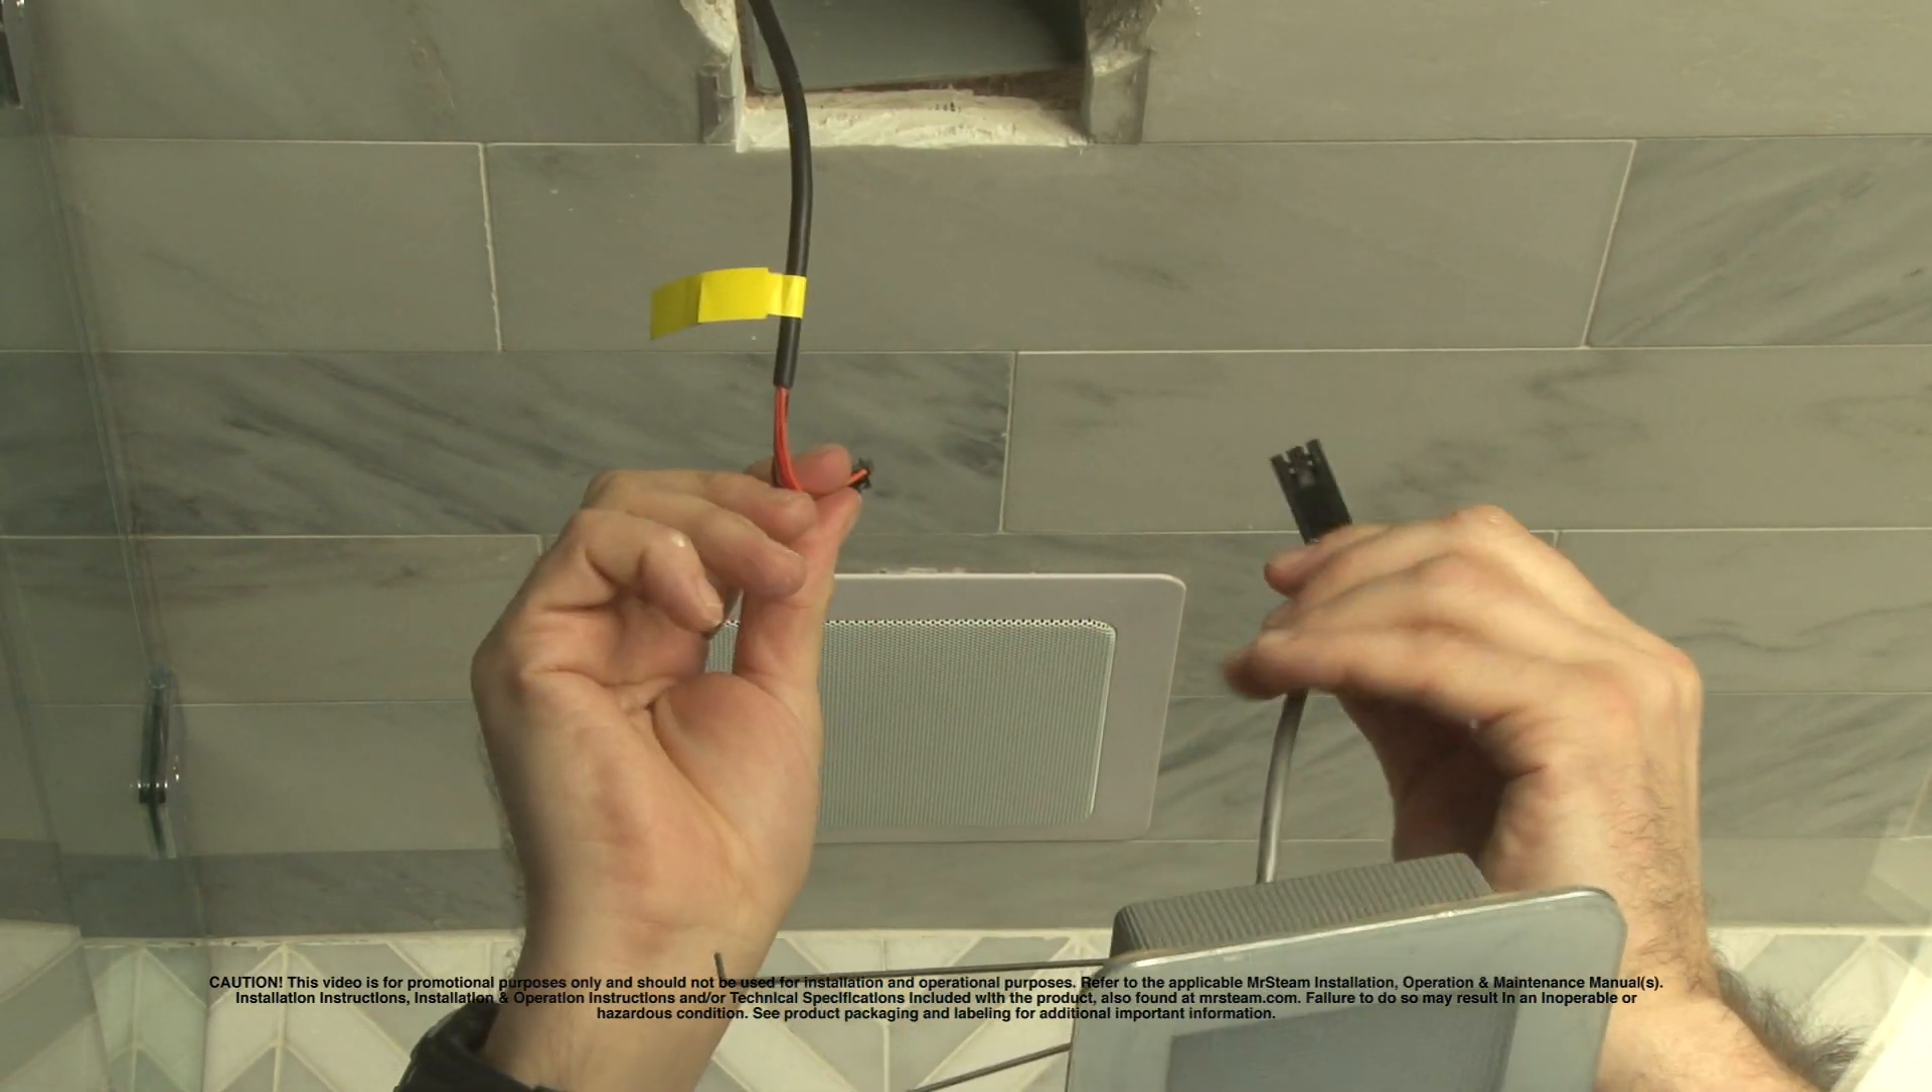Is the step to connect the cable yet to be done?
Yes.